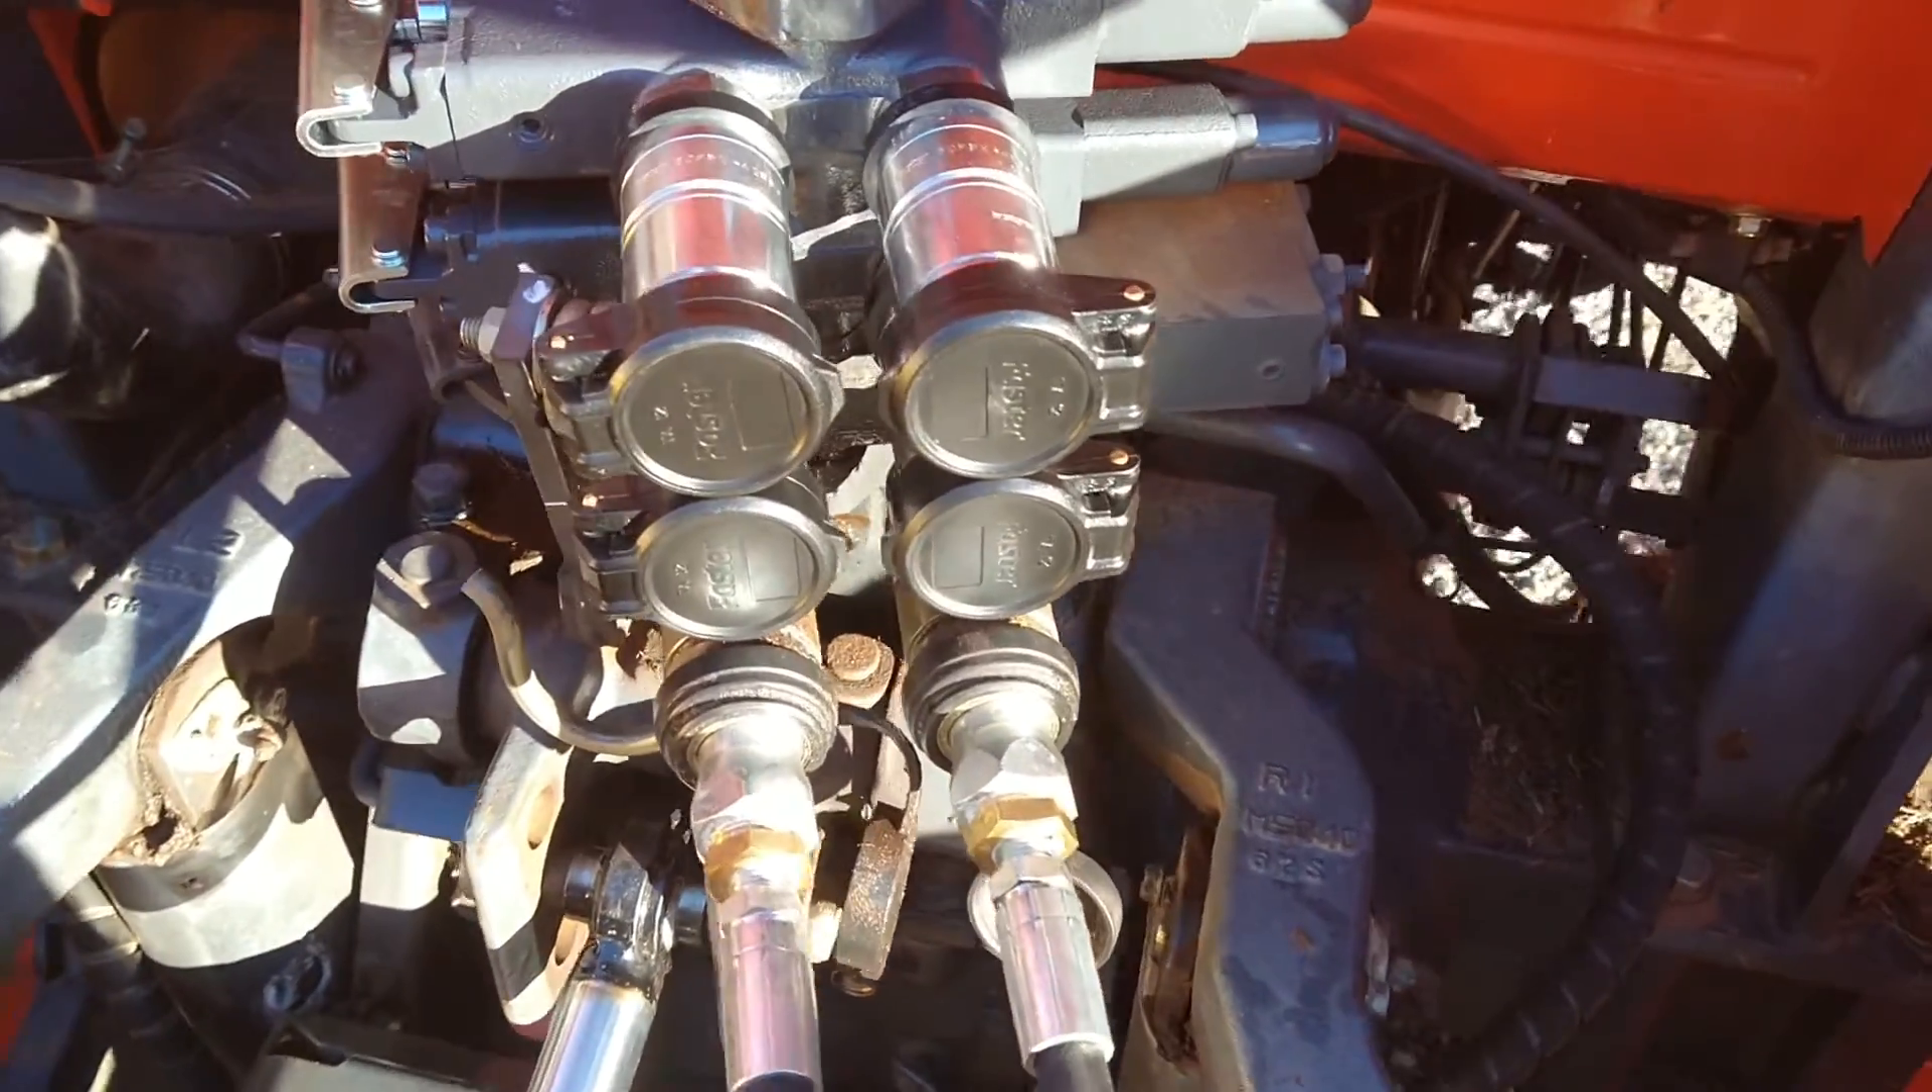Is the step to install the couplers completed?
Yes.